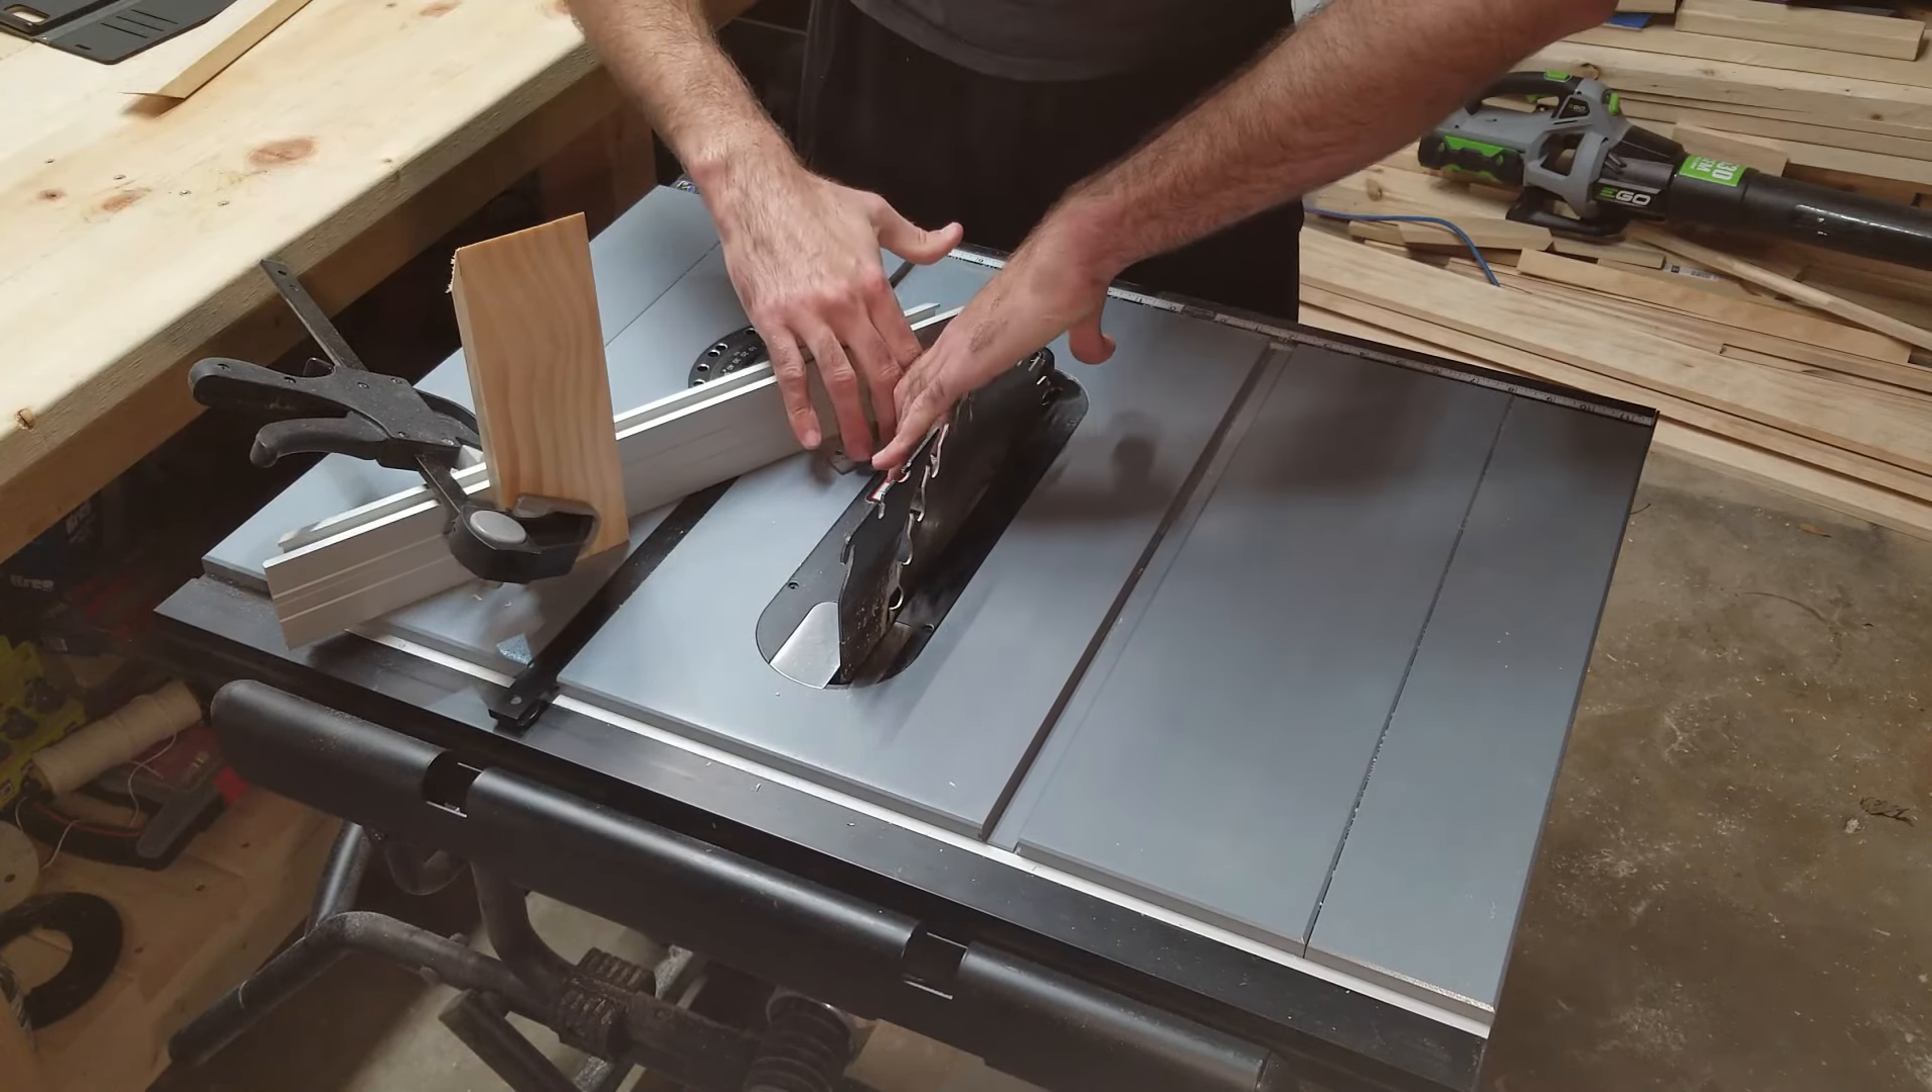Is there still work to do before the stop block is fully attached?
No.